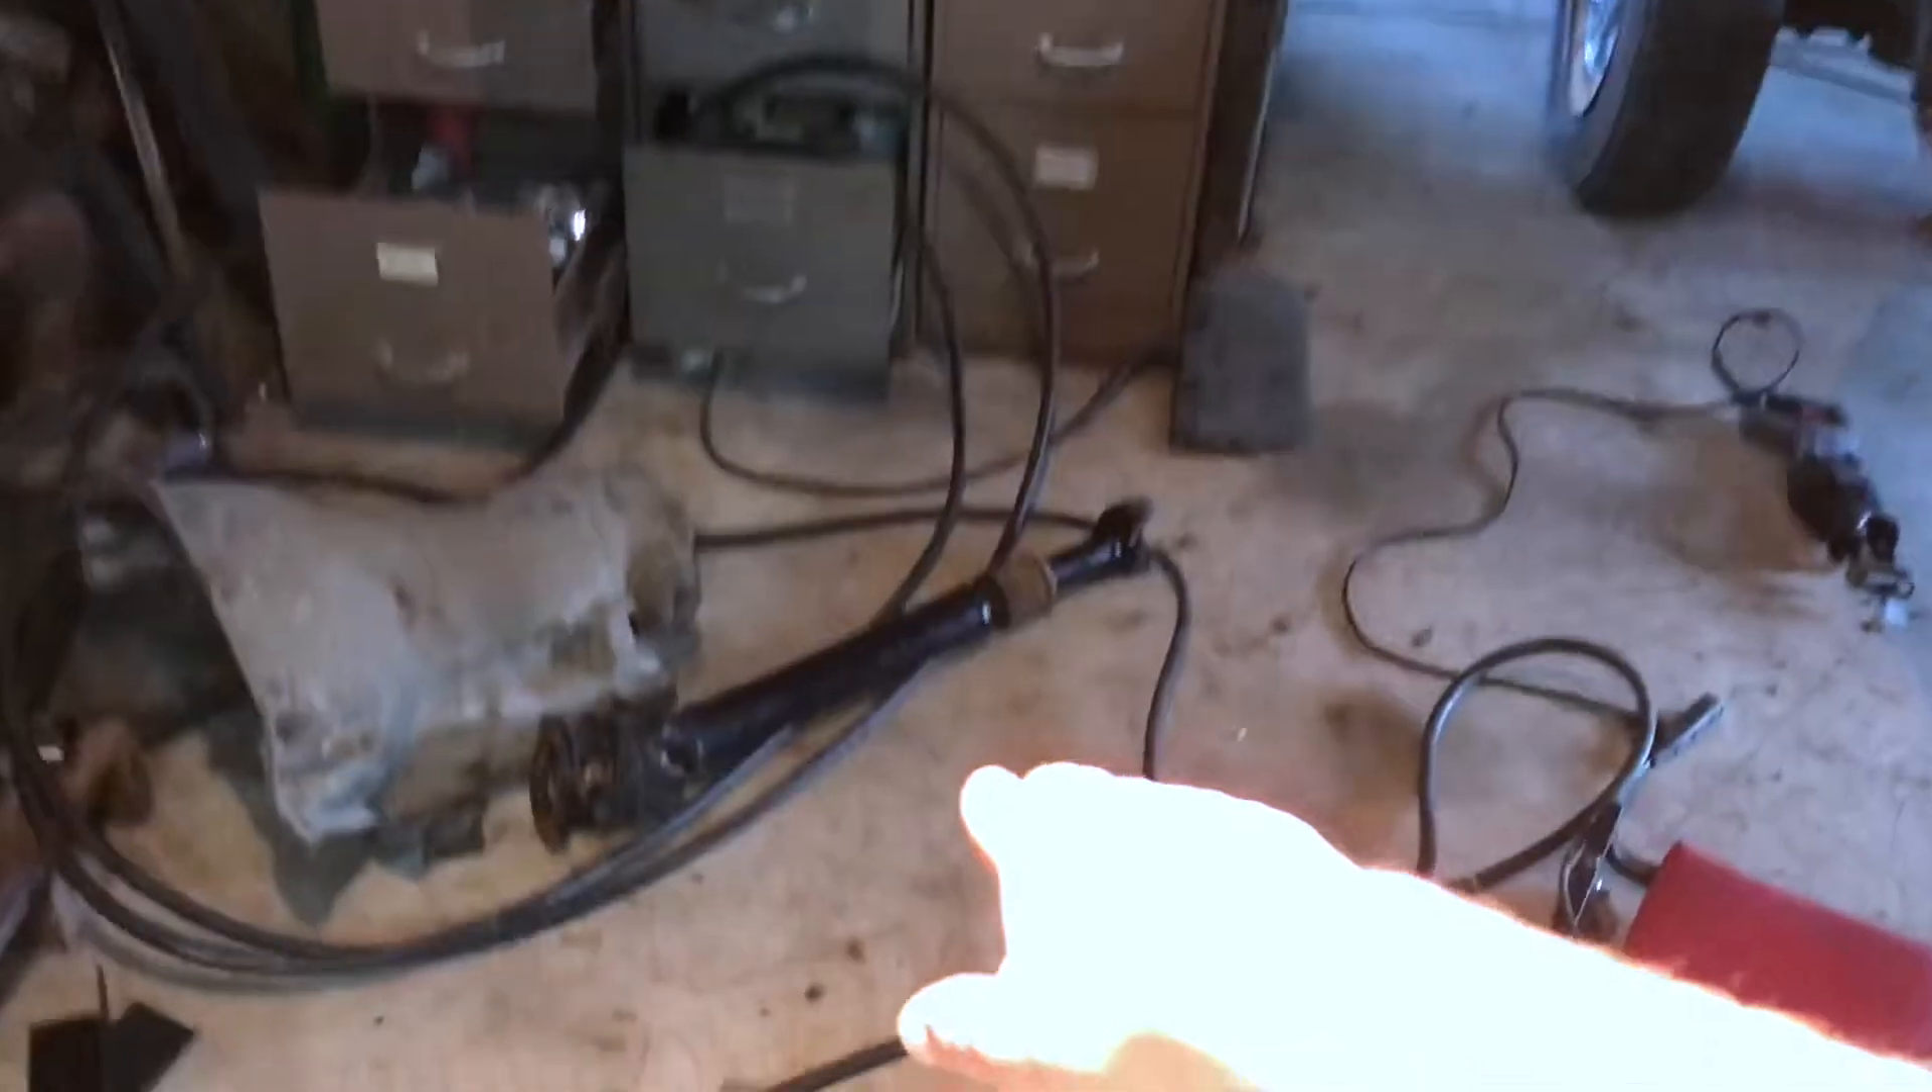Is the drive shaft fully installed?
No.